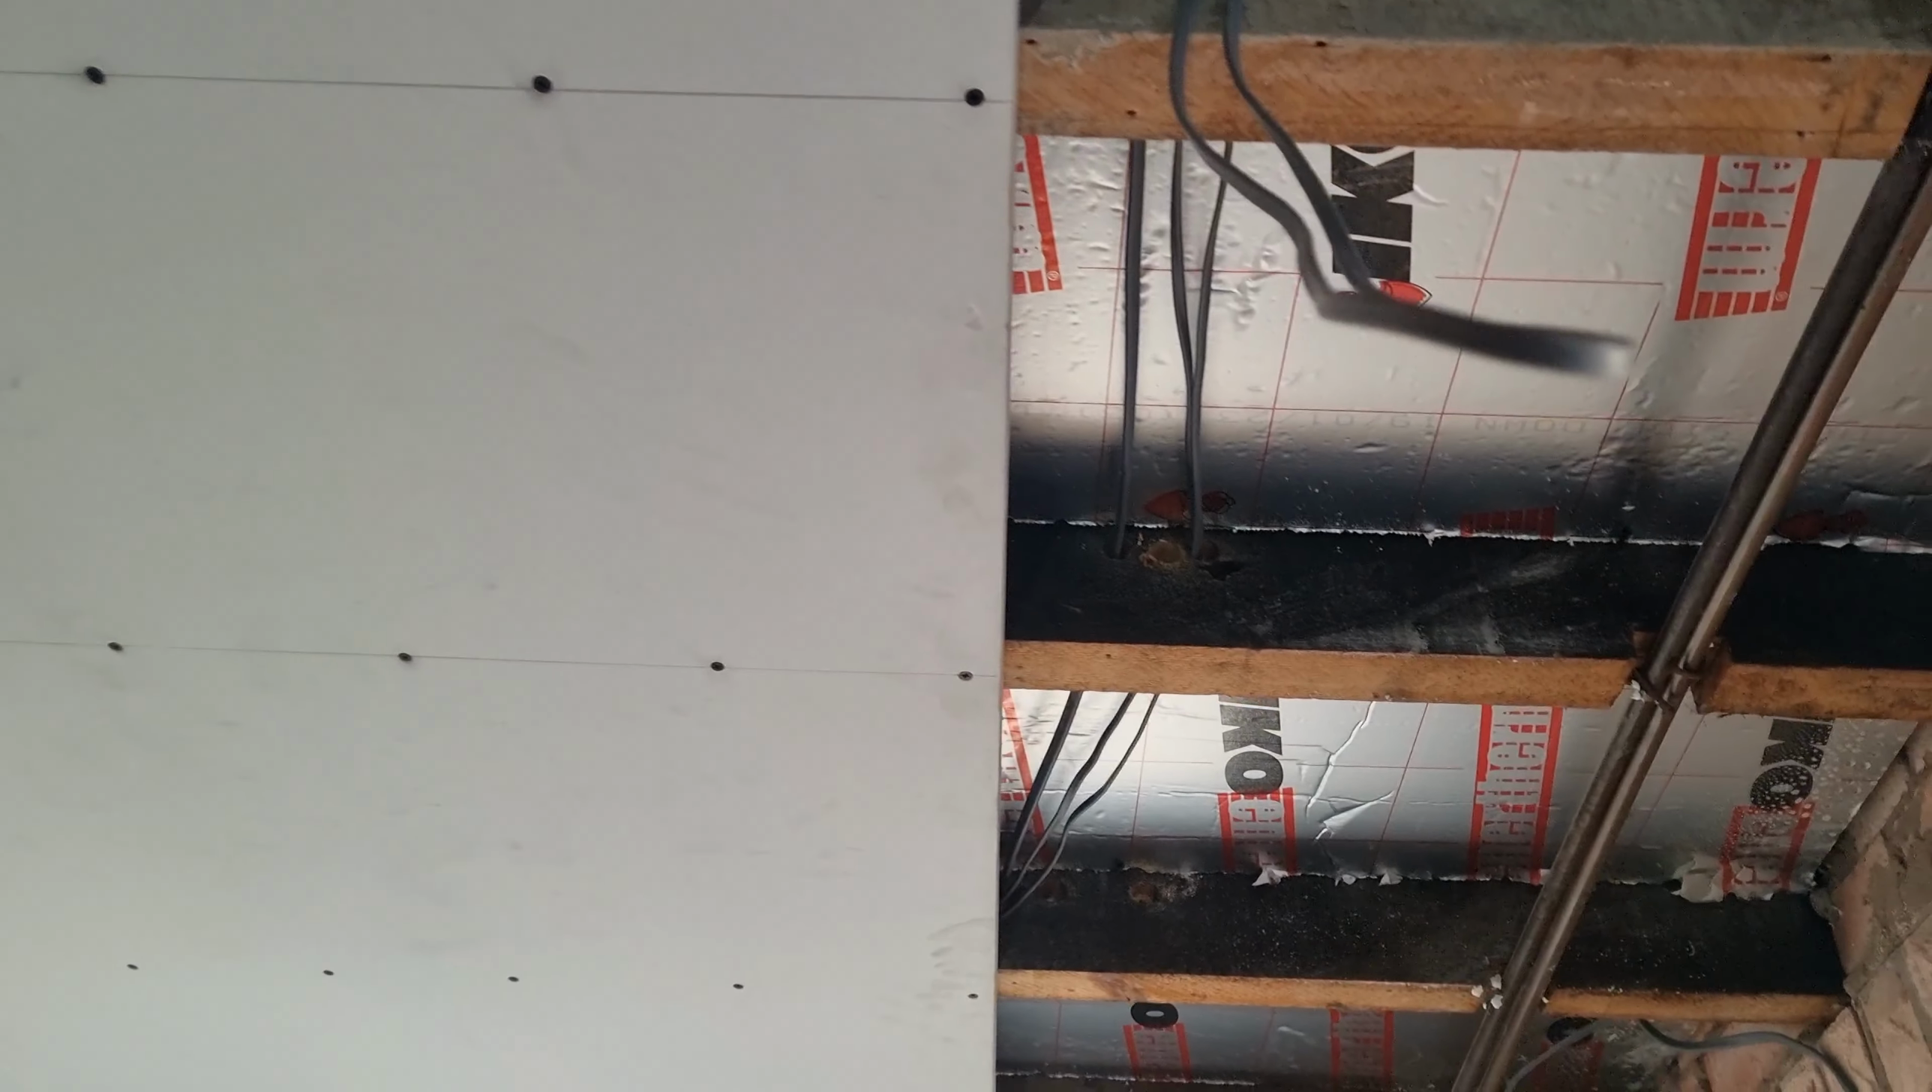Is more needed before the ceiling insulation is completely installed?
No.